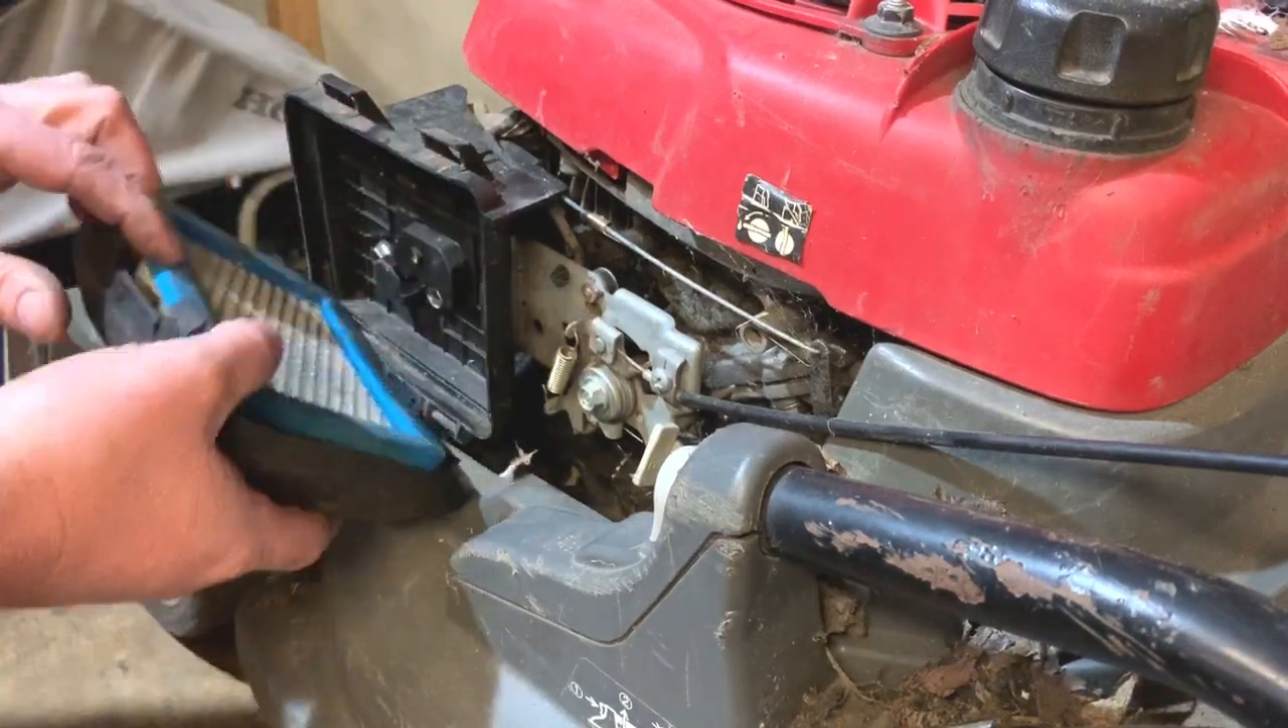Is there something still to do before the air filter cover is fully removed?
No.